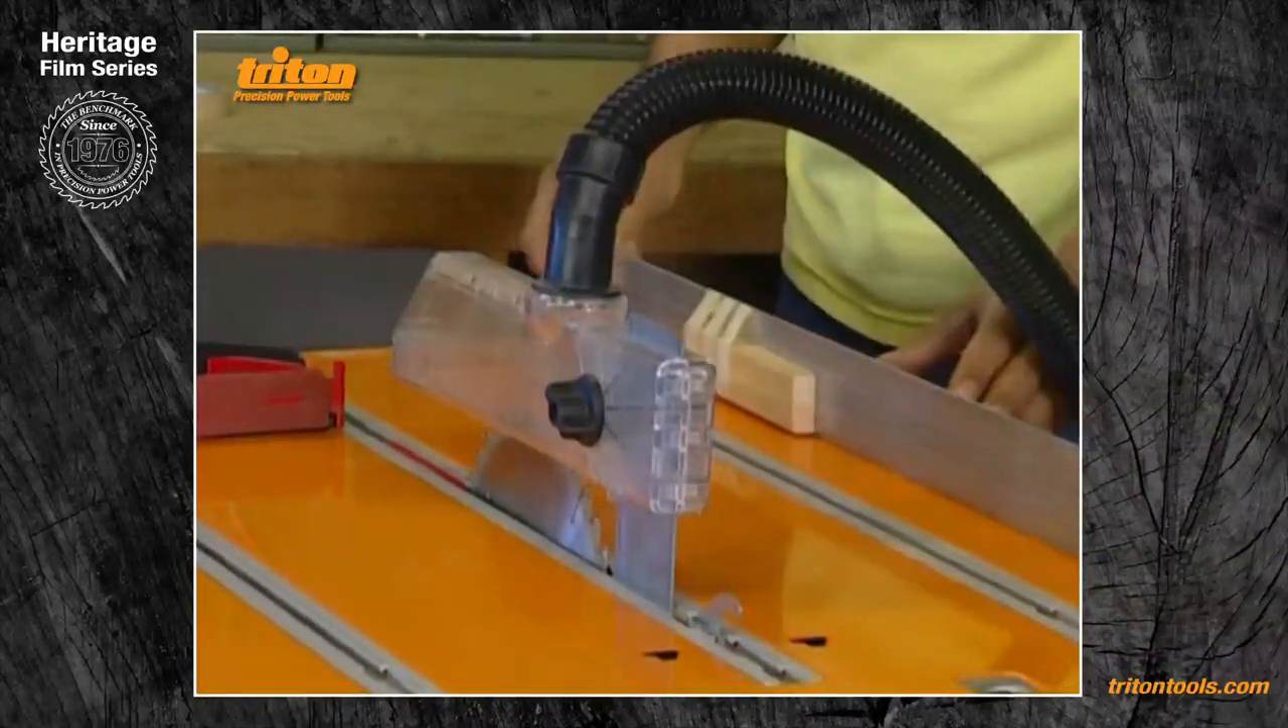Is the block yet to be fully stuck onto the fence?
No.